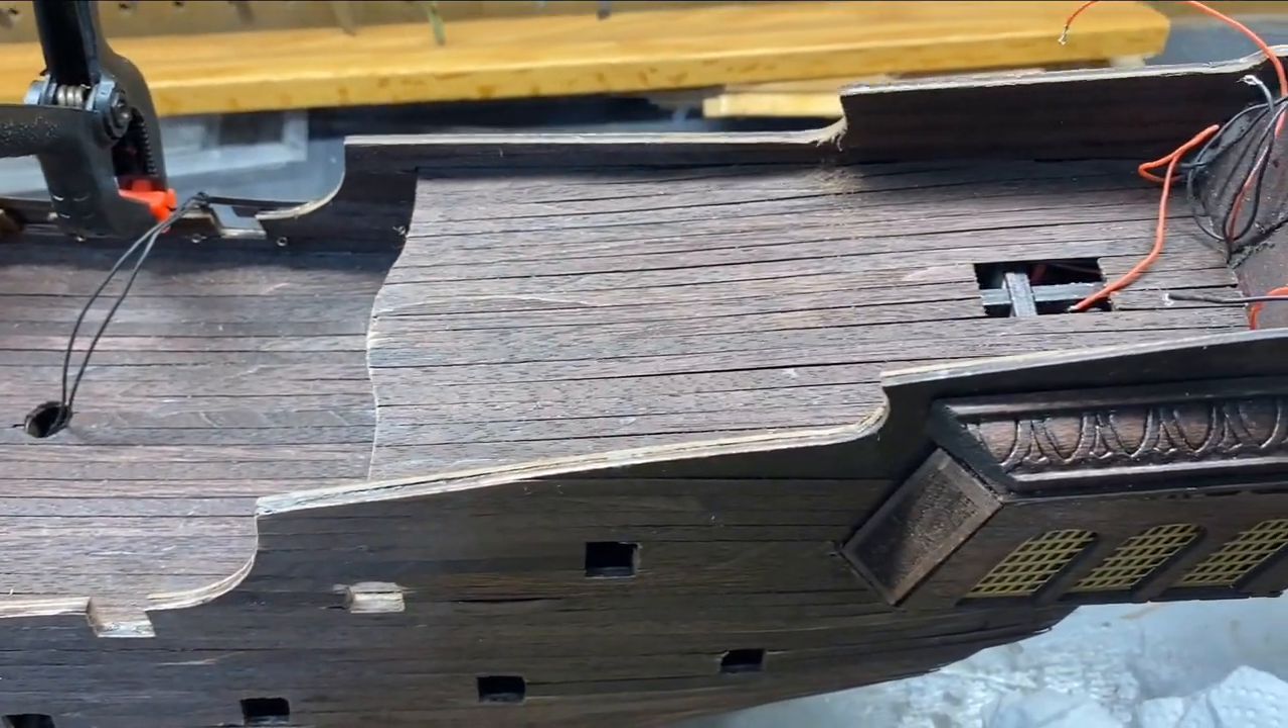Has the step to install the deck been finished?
Yes.